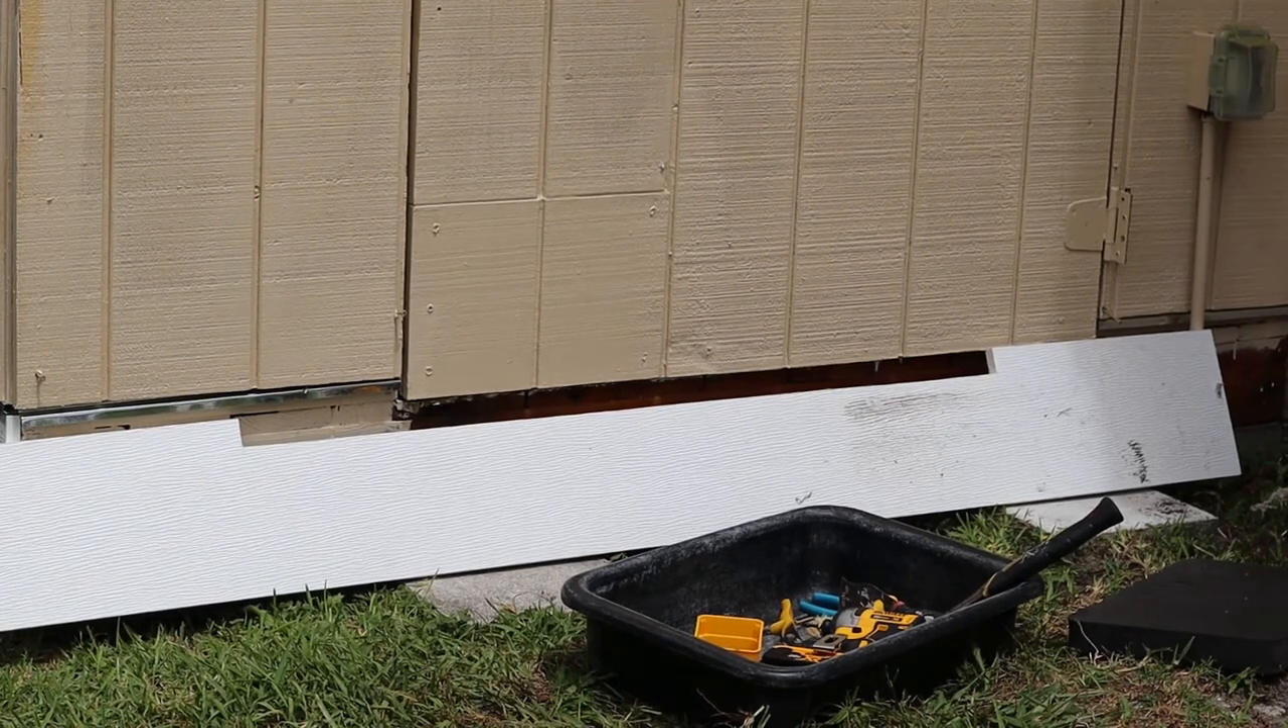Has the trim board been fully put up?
No.